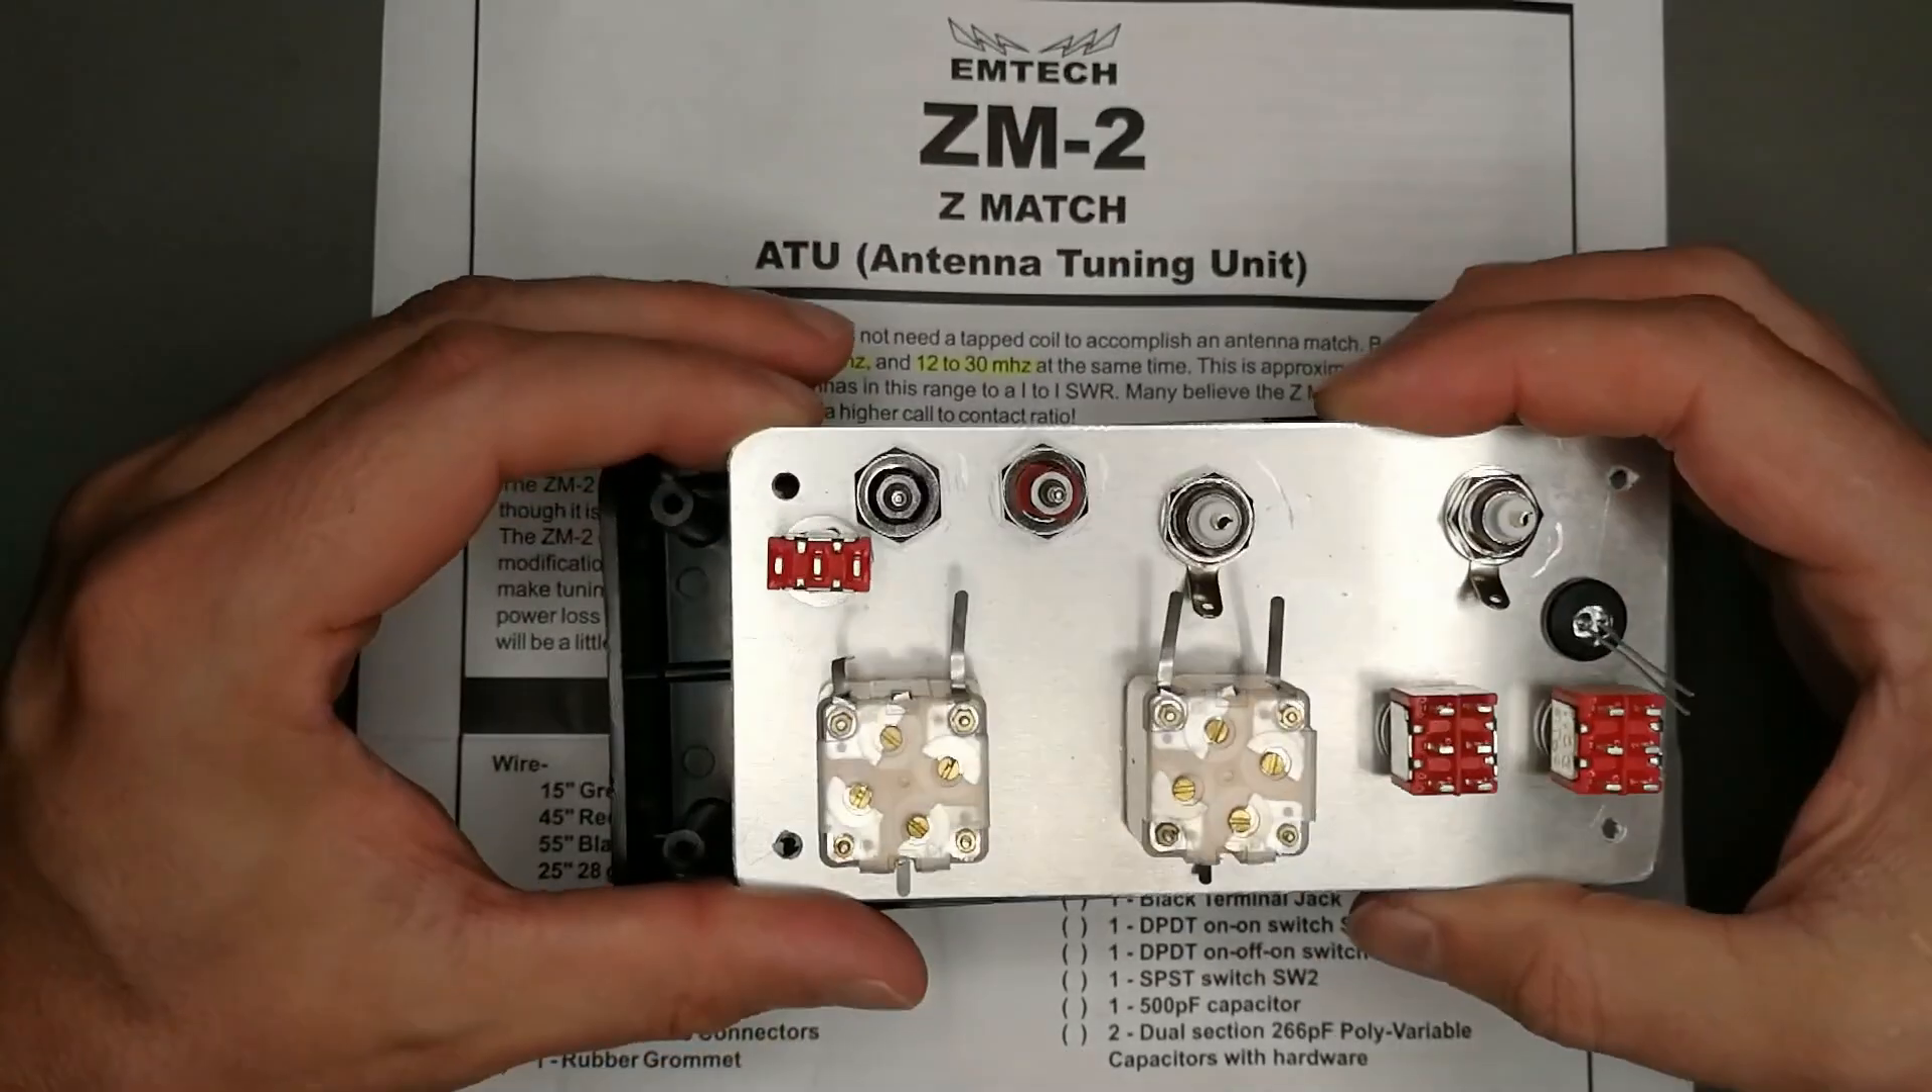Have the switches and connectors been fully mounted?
Yes.